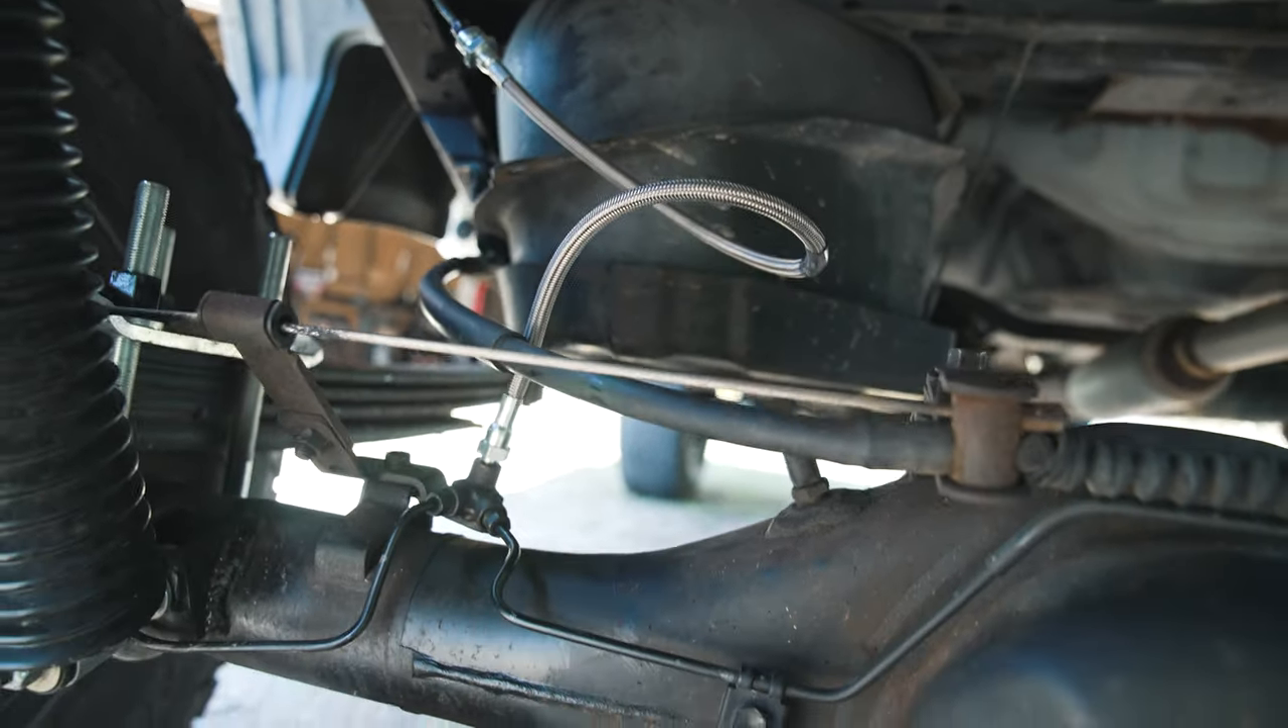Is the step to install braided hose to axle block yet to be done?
No.